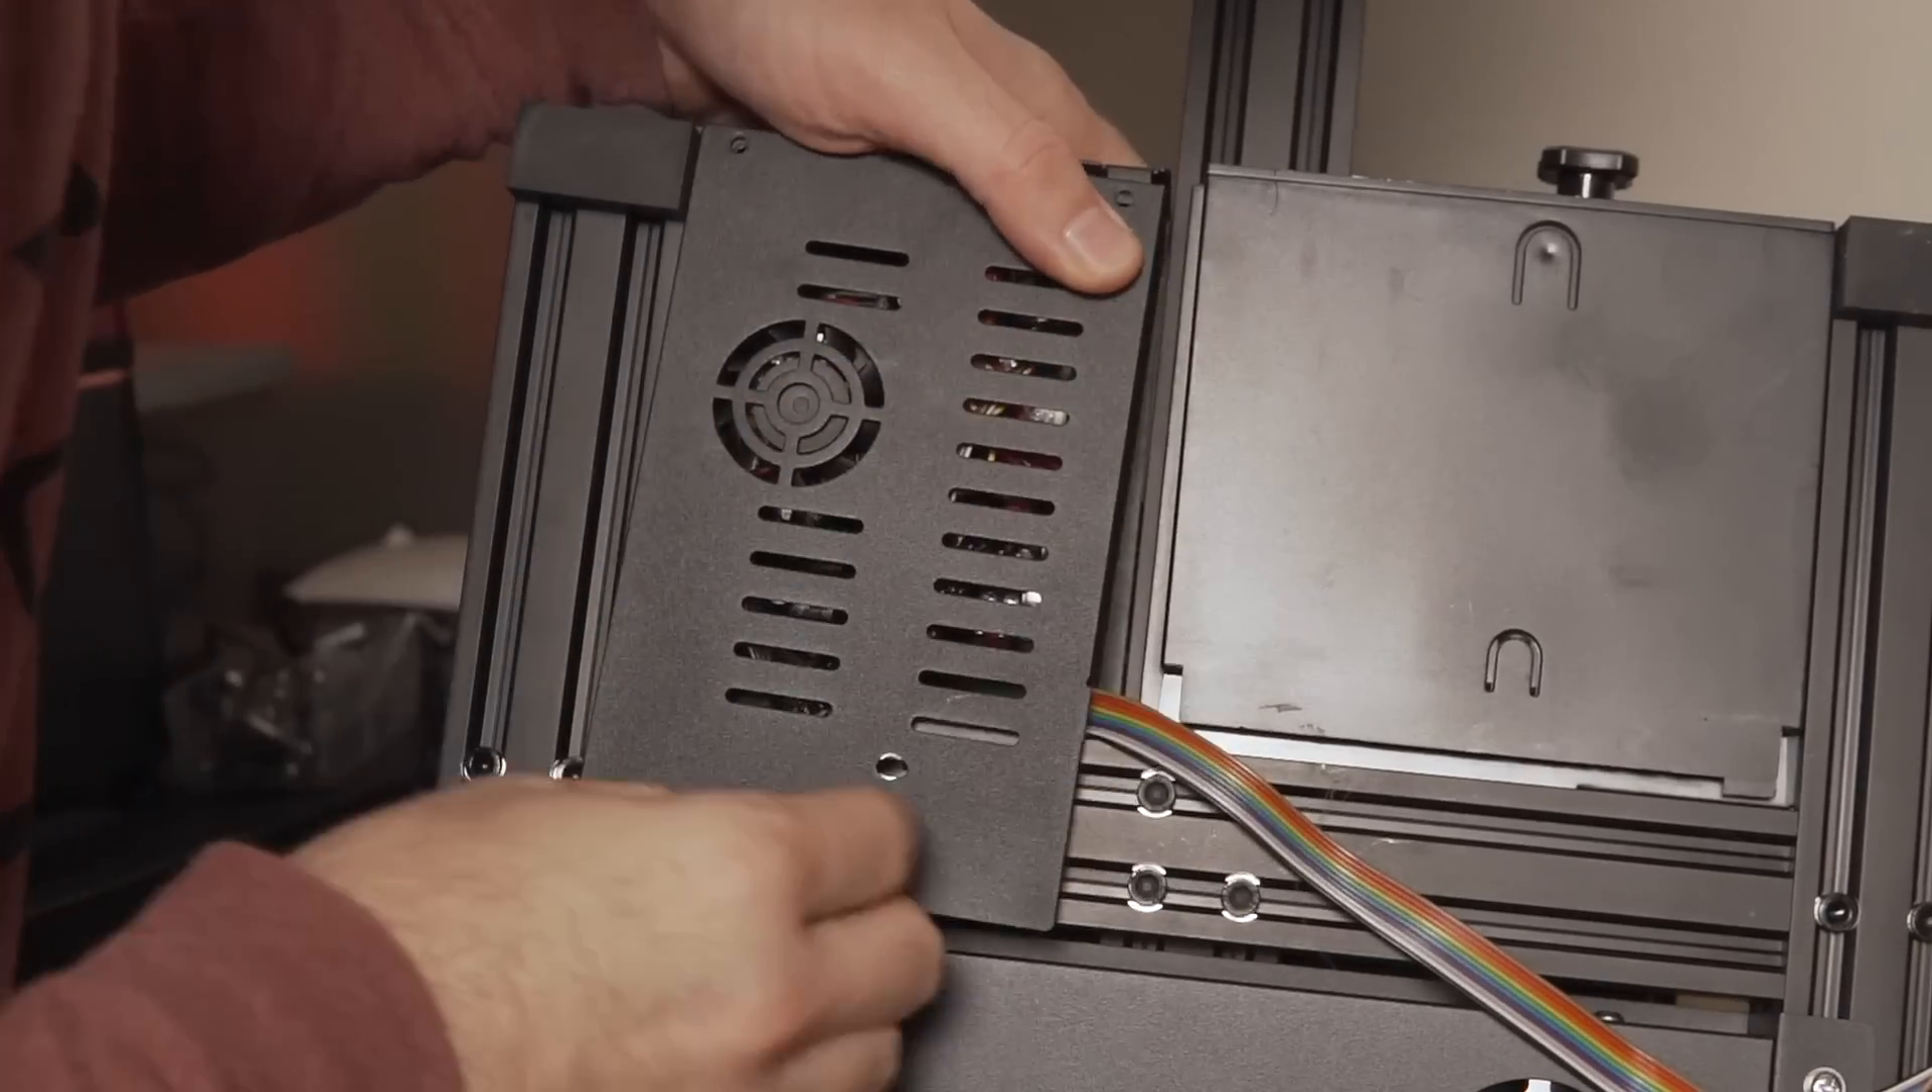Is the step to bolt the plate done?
No.